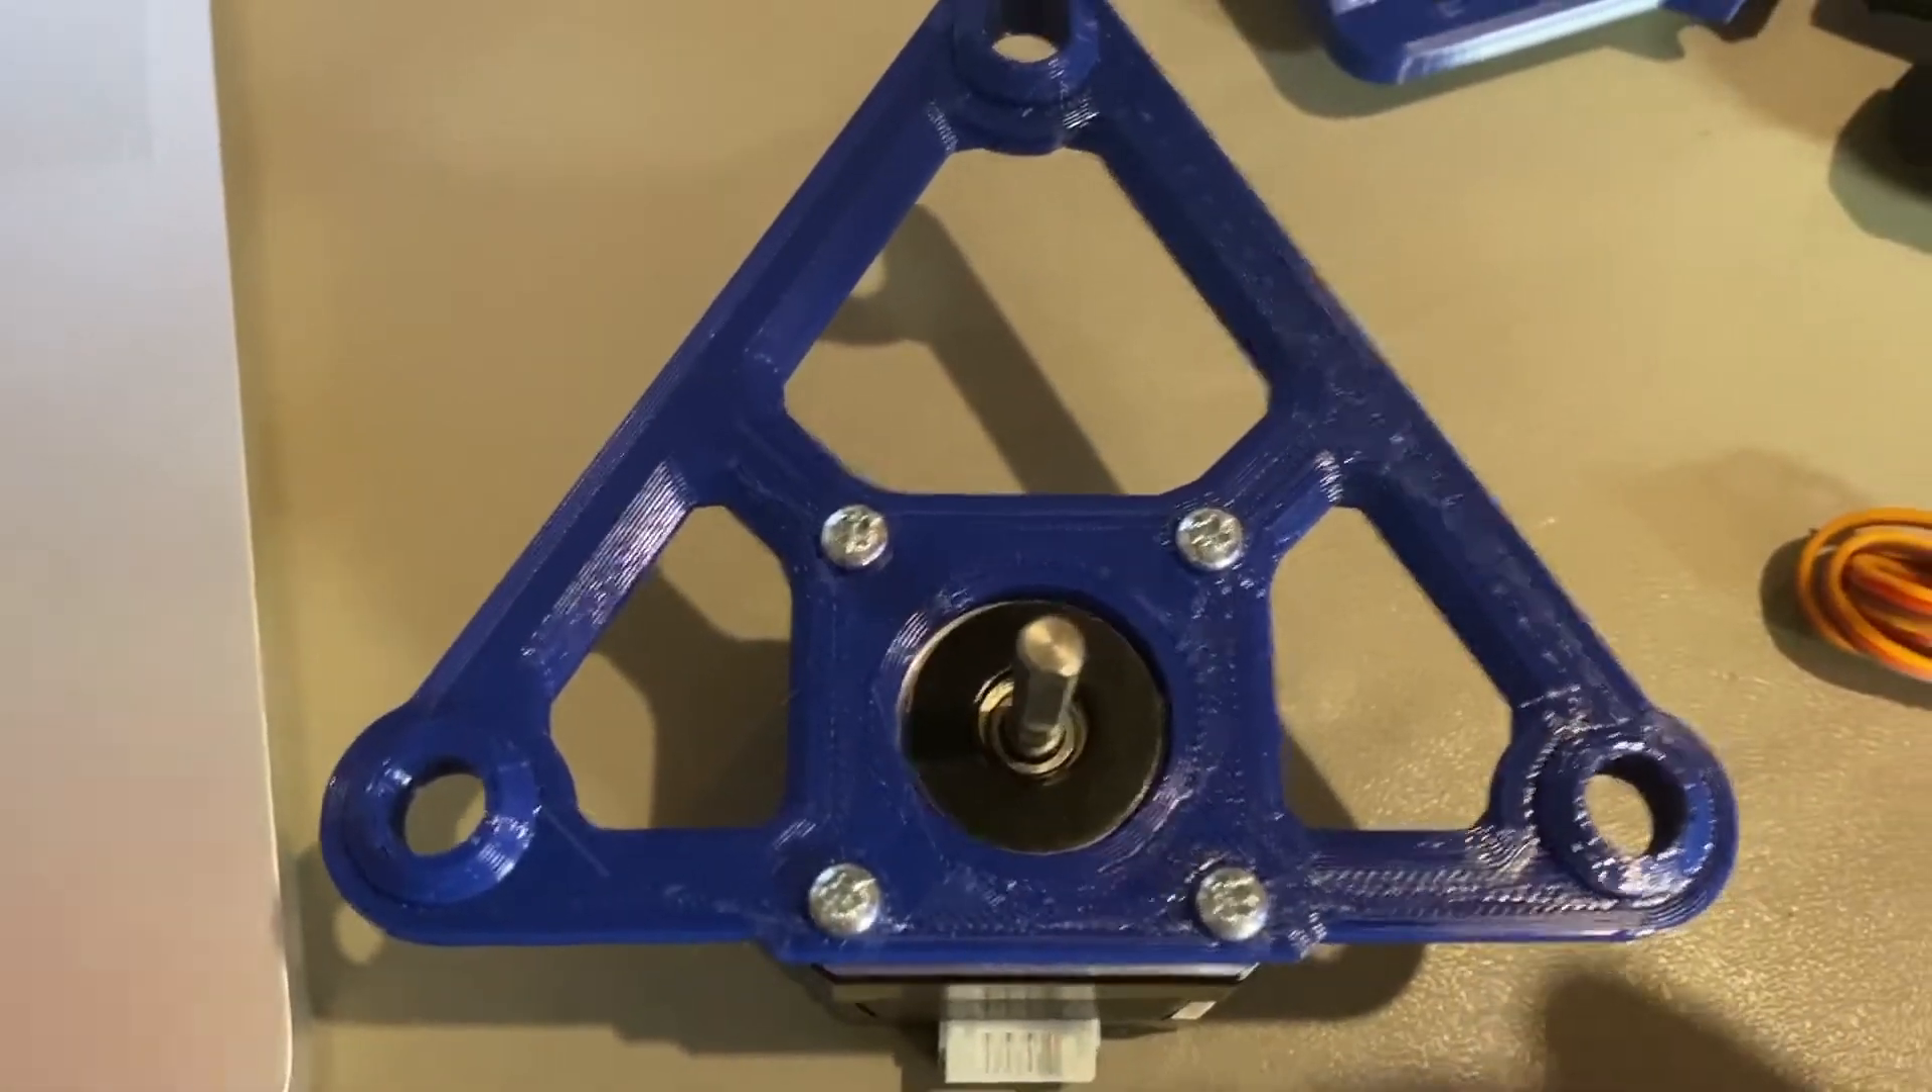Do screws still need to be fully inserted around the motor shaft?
No.